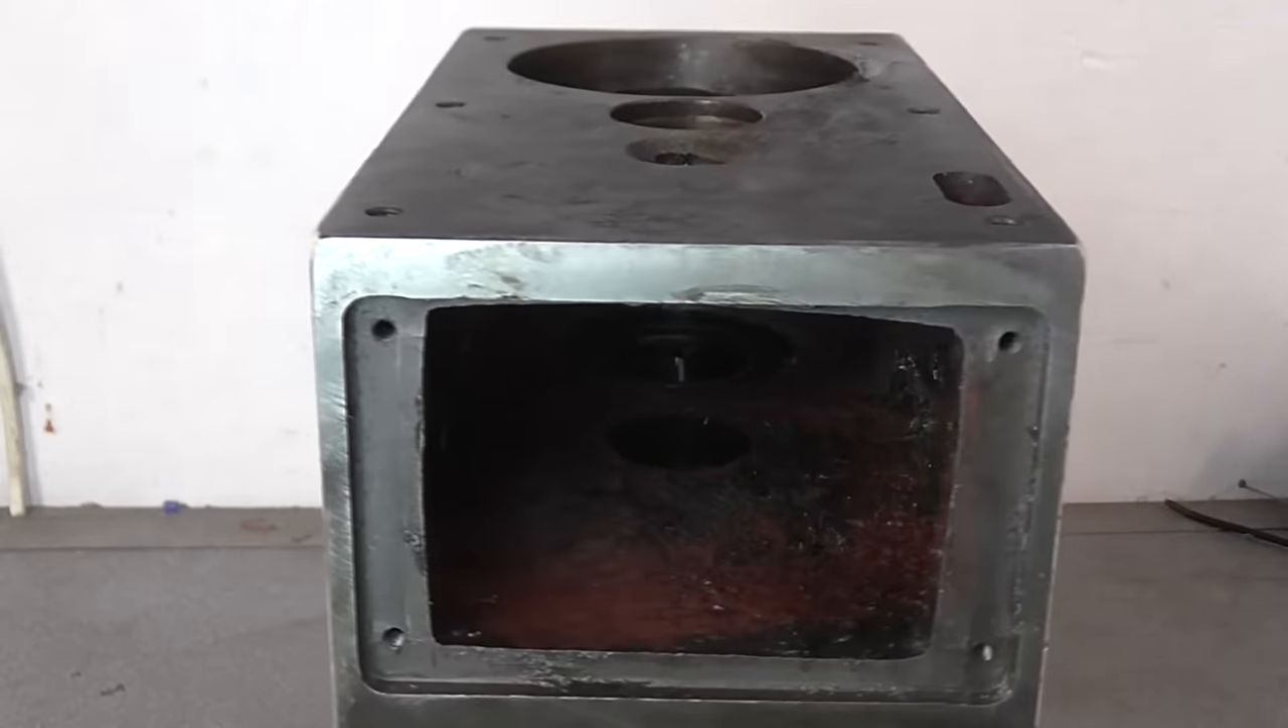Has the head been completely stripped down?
Yes.